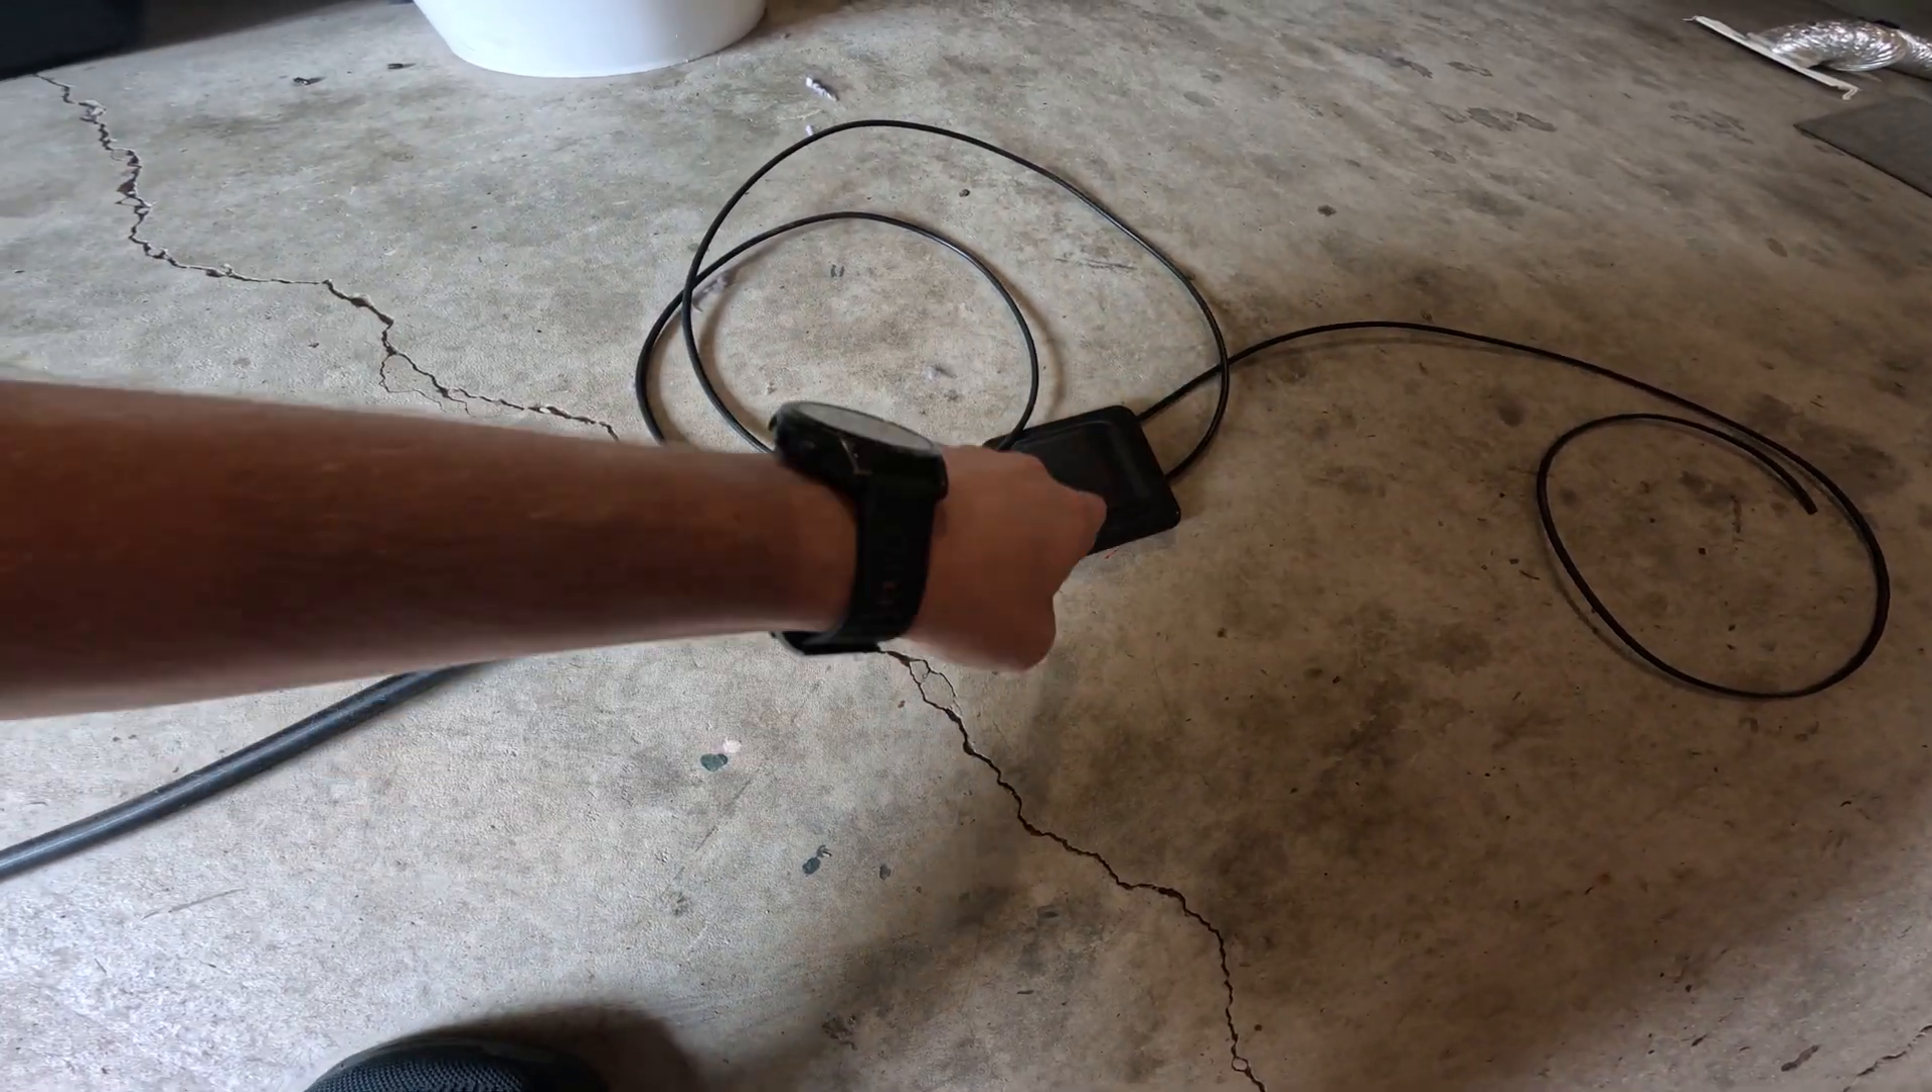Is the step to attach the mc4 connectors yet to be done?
Yes.